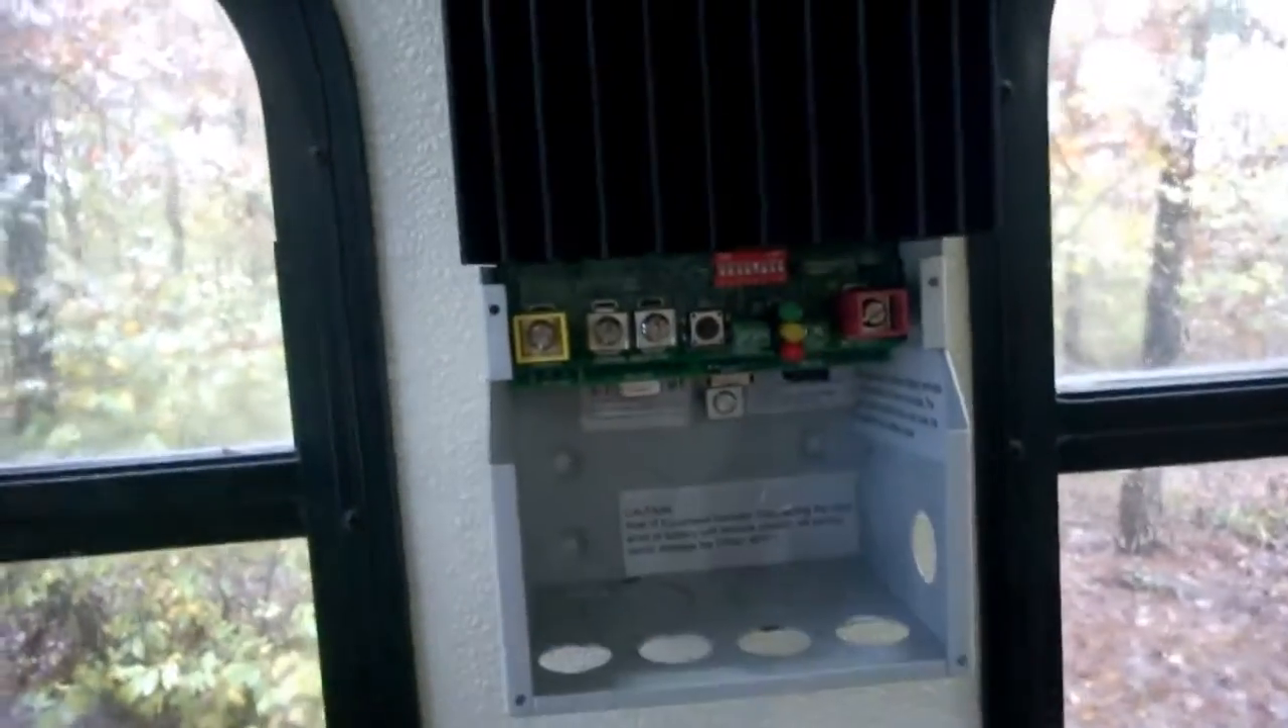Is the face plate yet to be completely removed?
No.